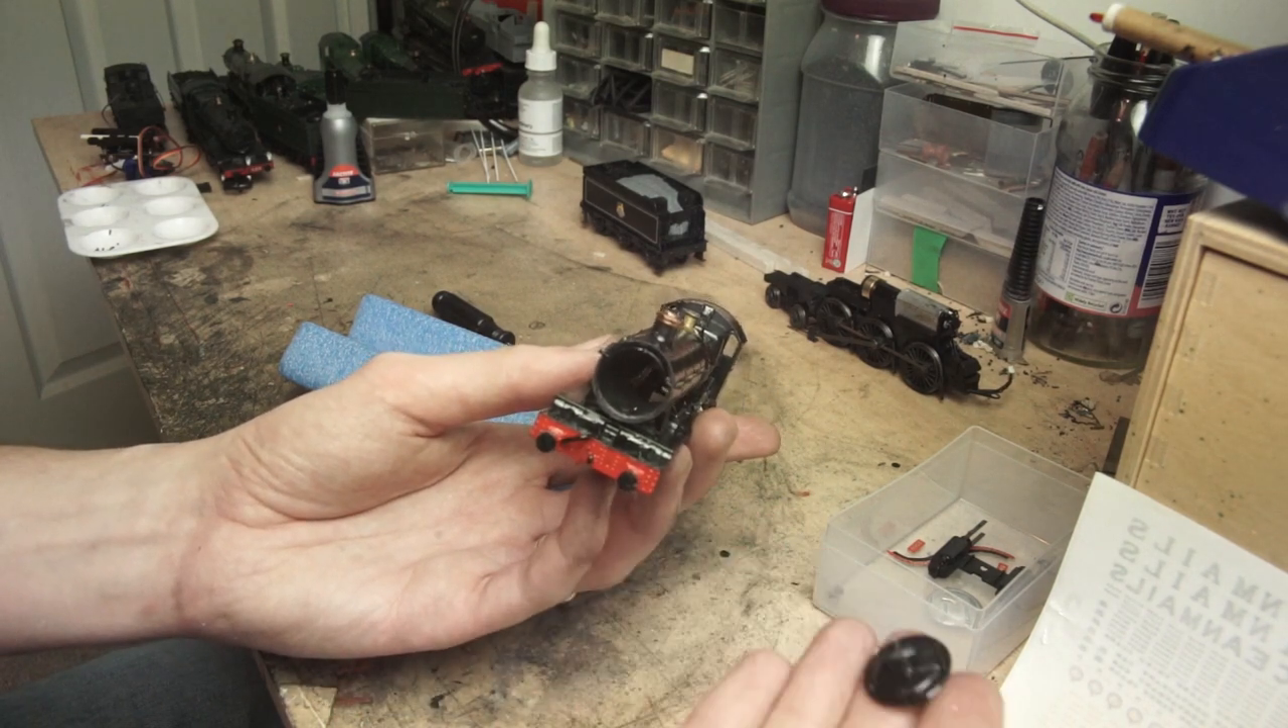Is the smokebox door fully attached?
No.